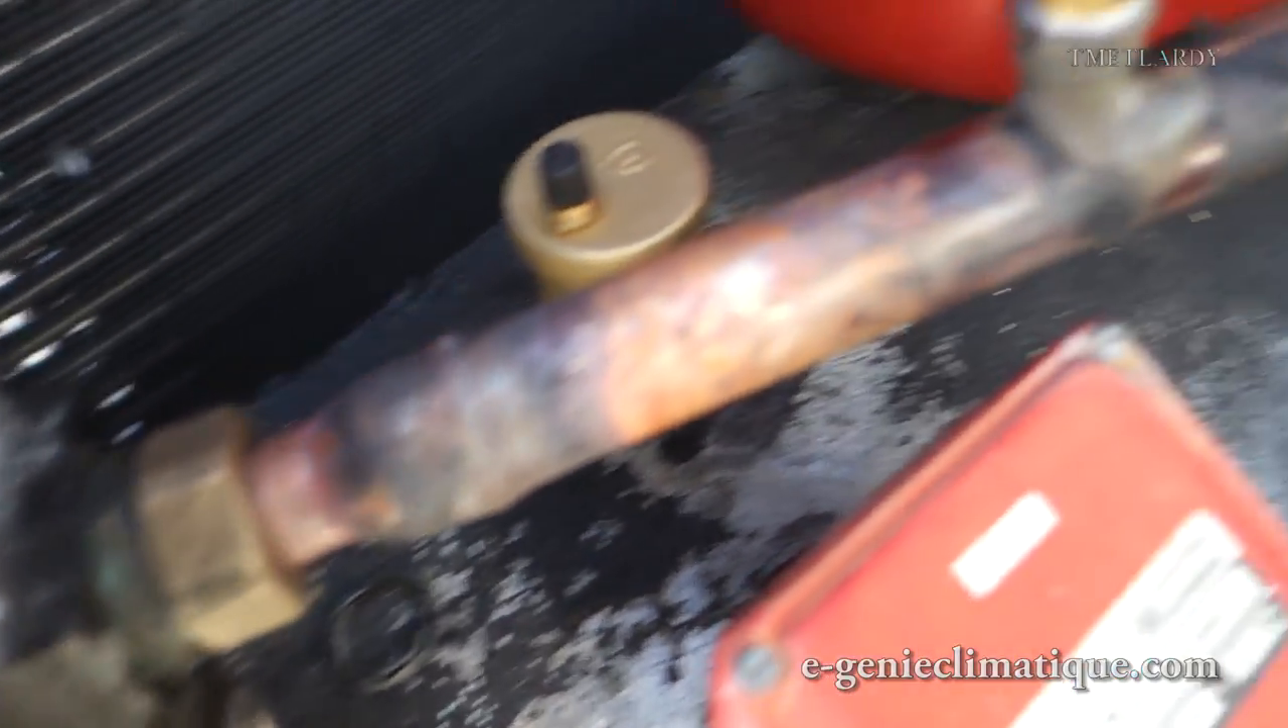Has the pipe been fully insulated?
No.